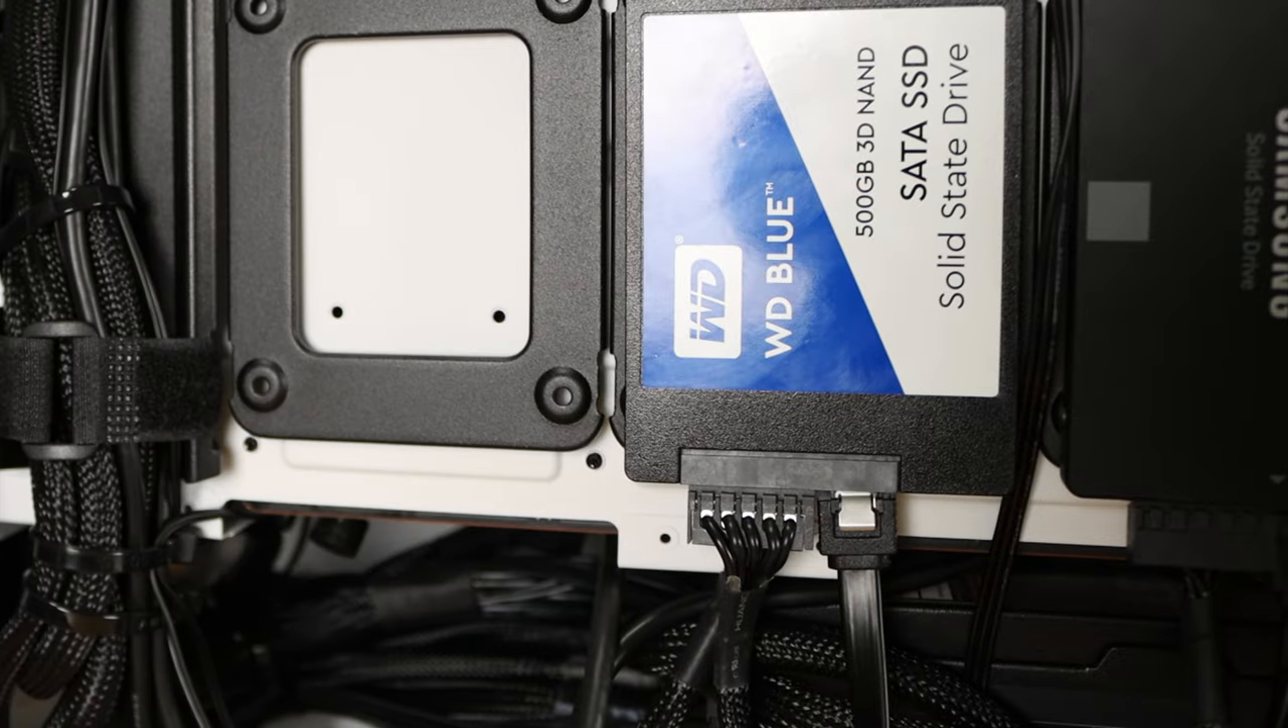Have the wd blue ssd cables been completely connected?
Yes.